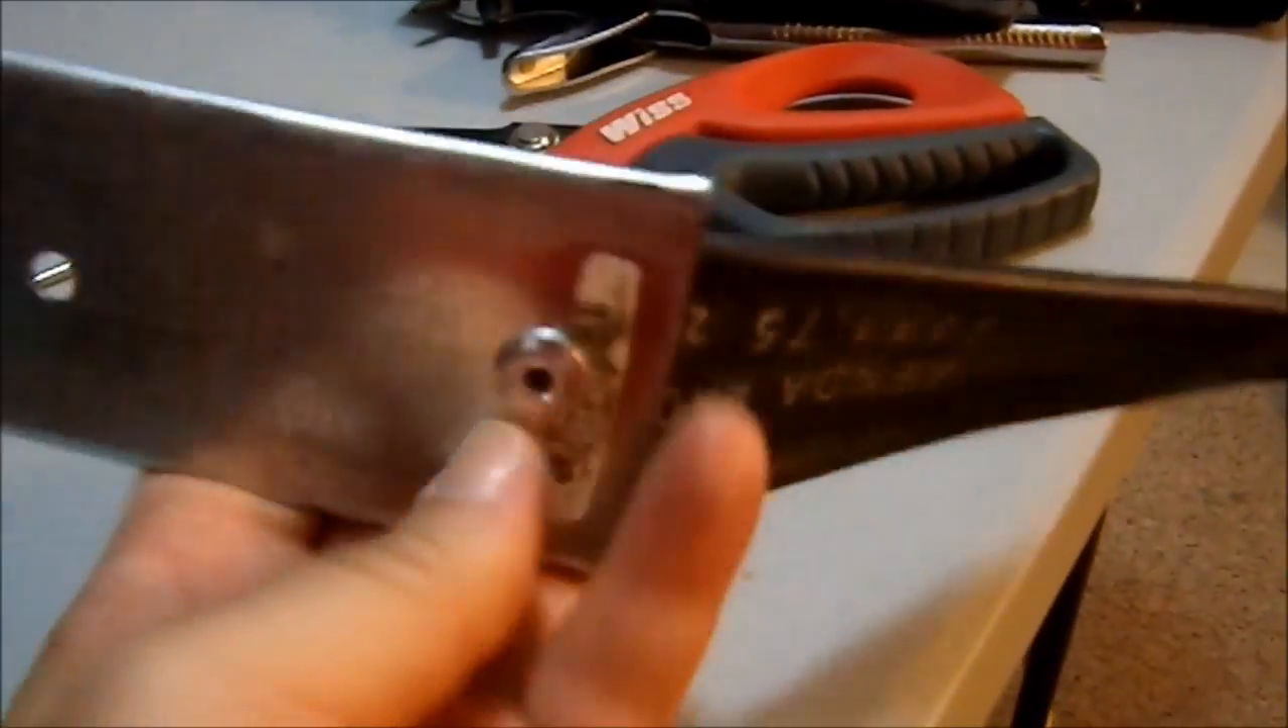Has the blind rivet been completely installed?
Yes.